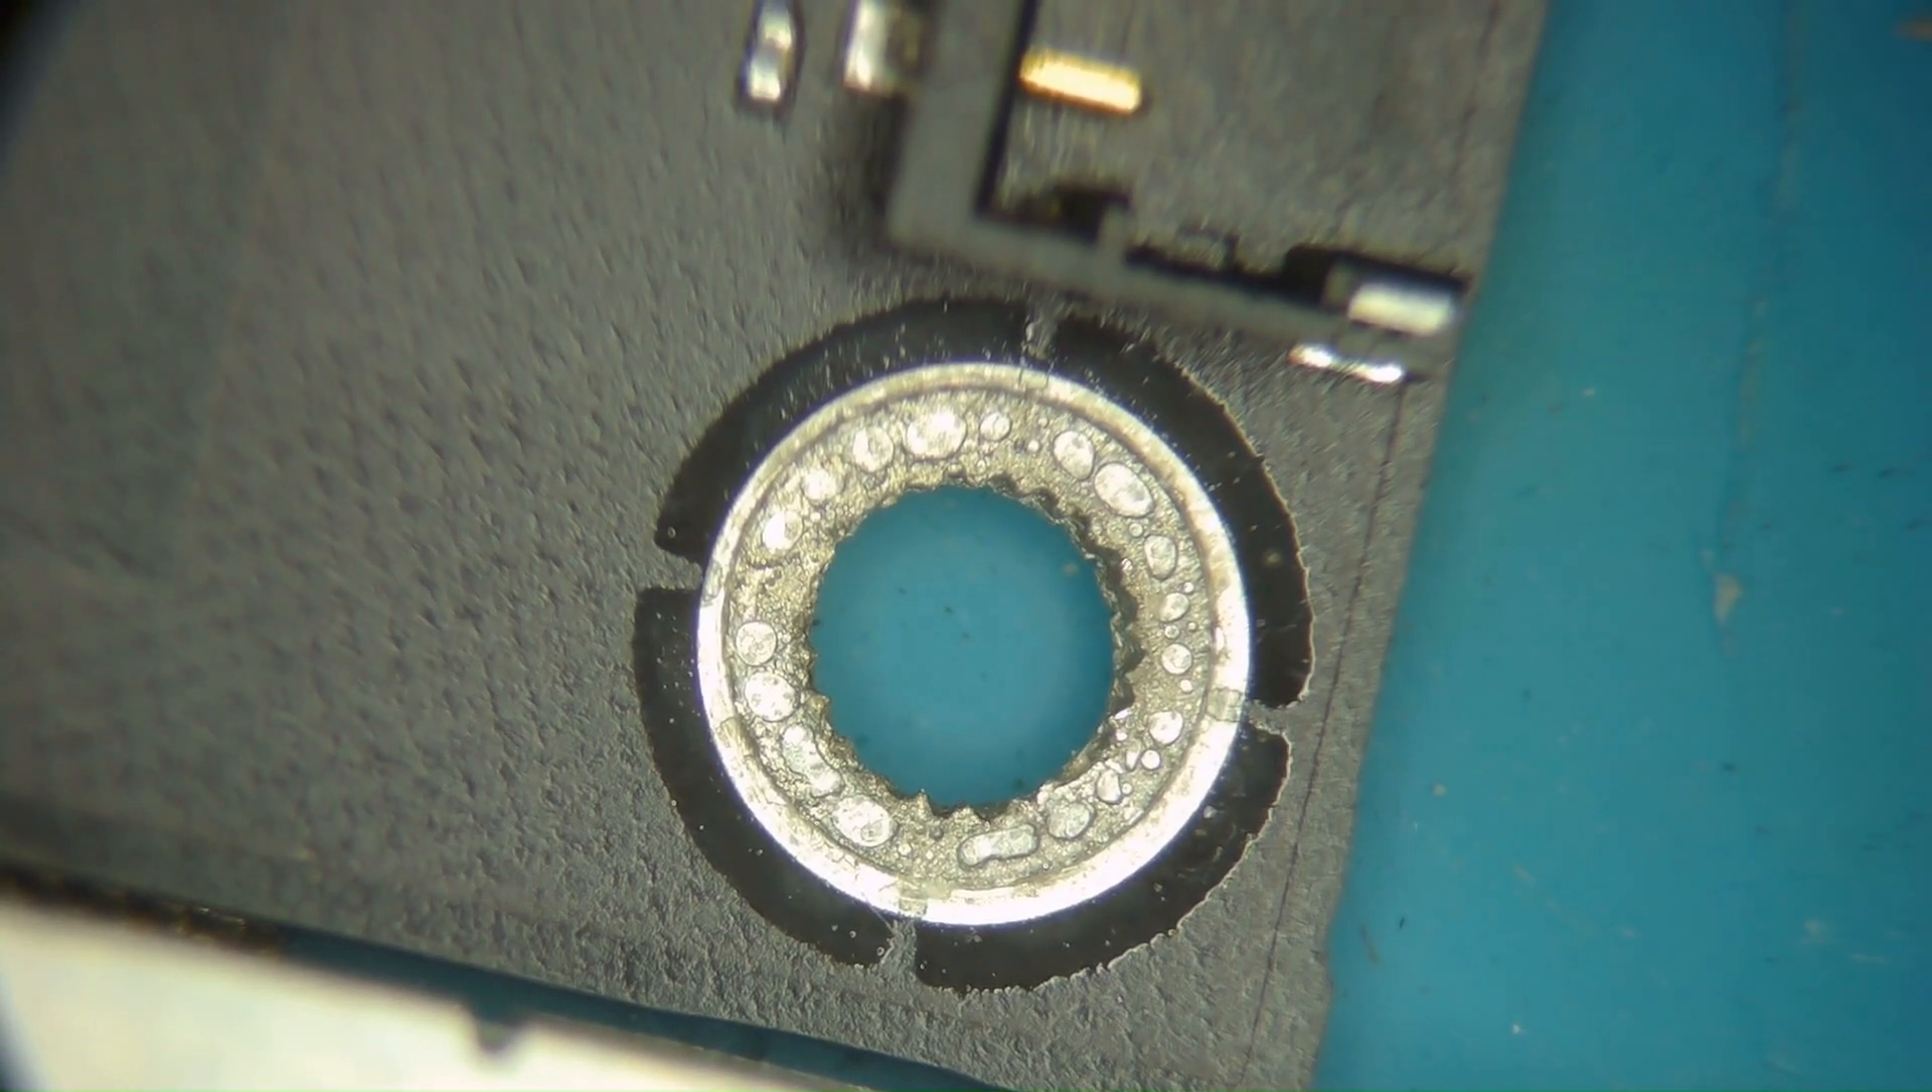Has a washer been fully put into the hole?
No.